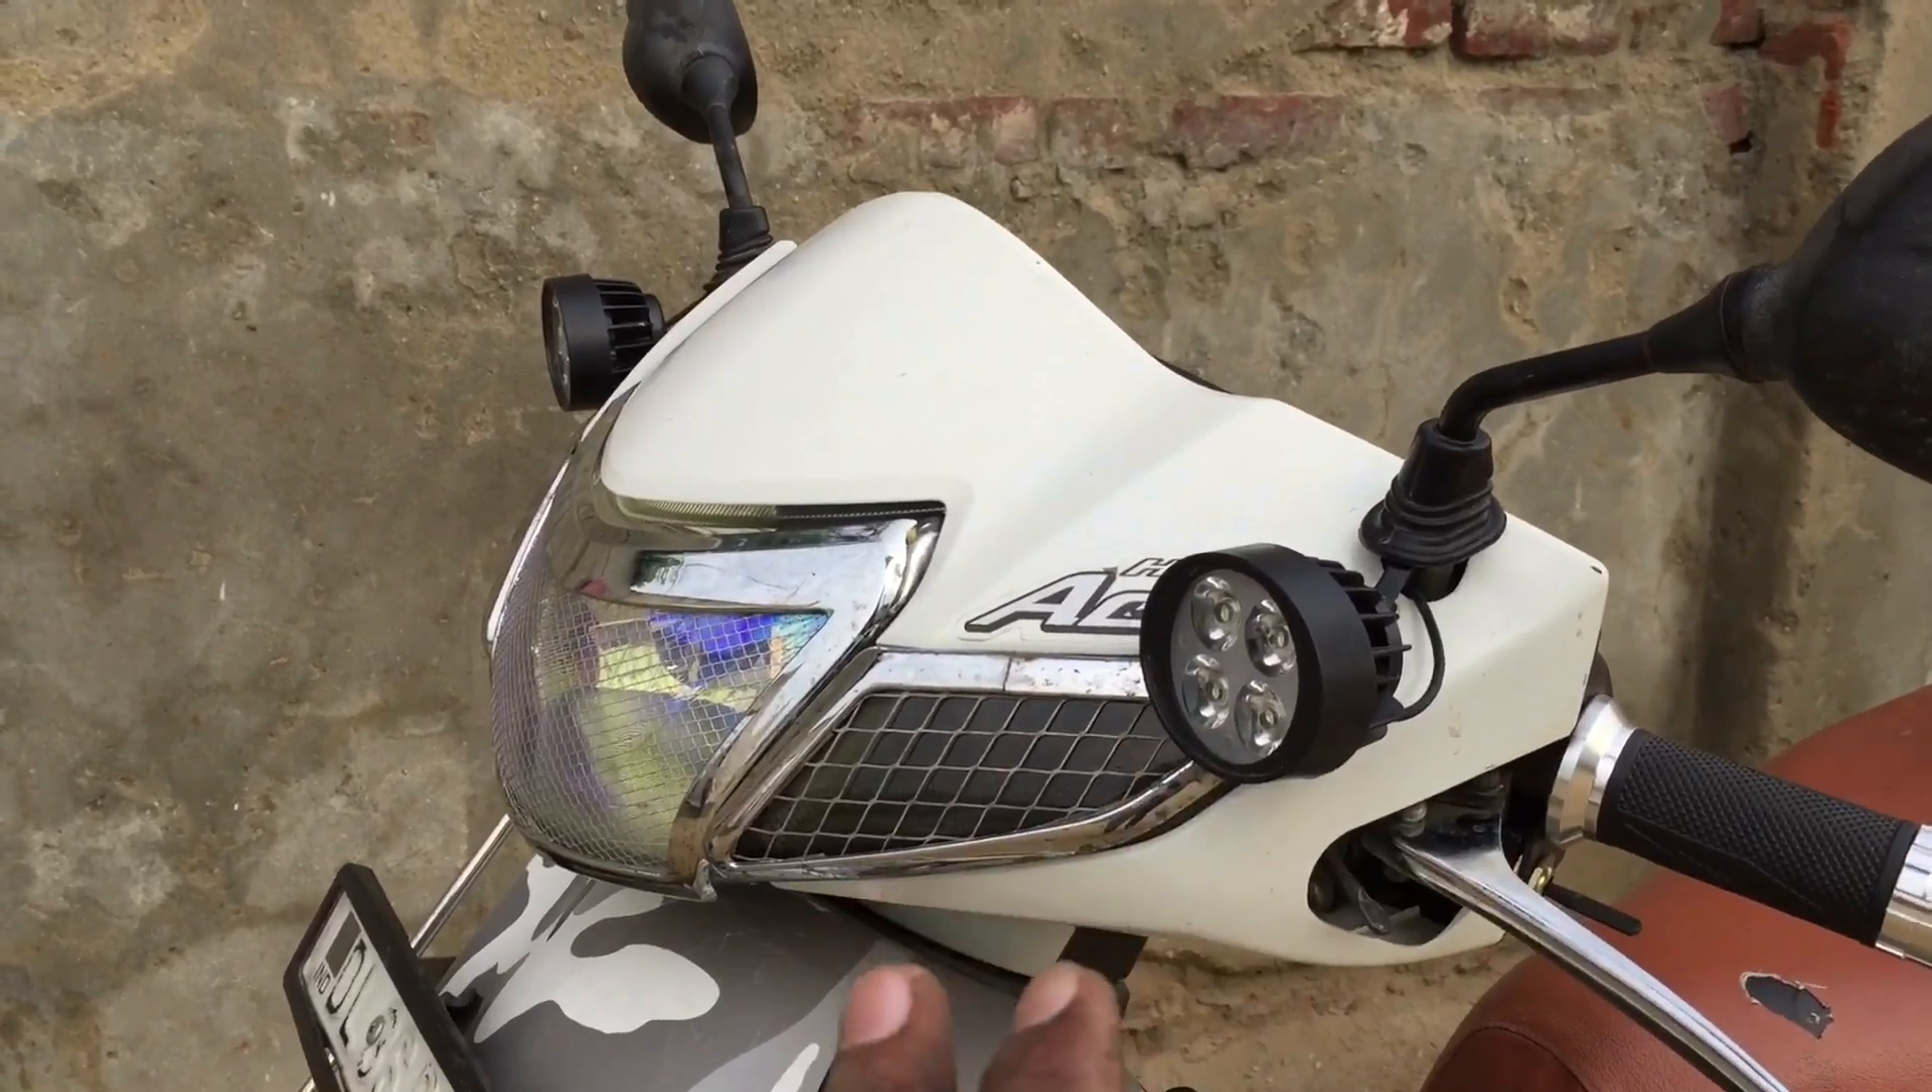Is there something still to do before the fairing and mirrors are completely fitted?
No.